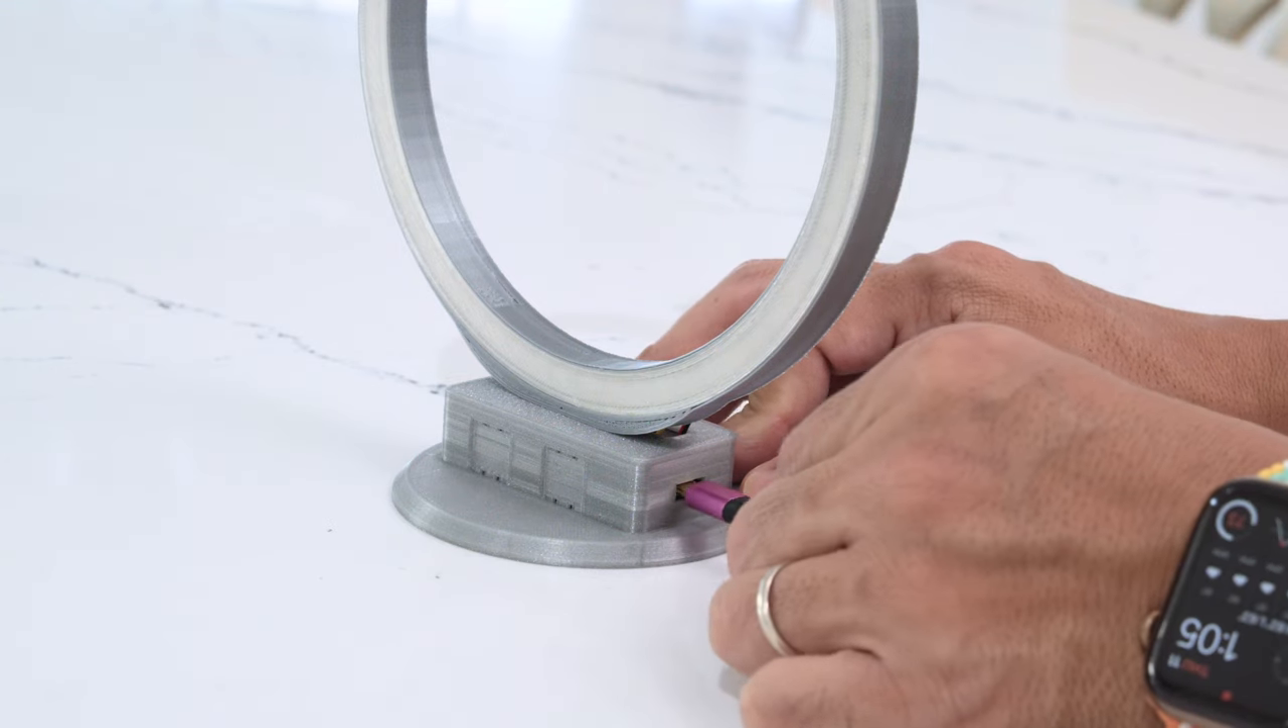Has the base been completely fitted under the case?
Yes.